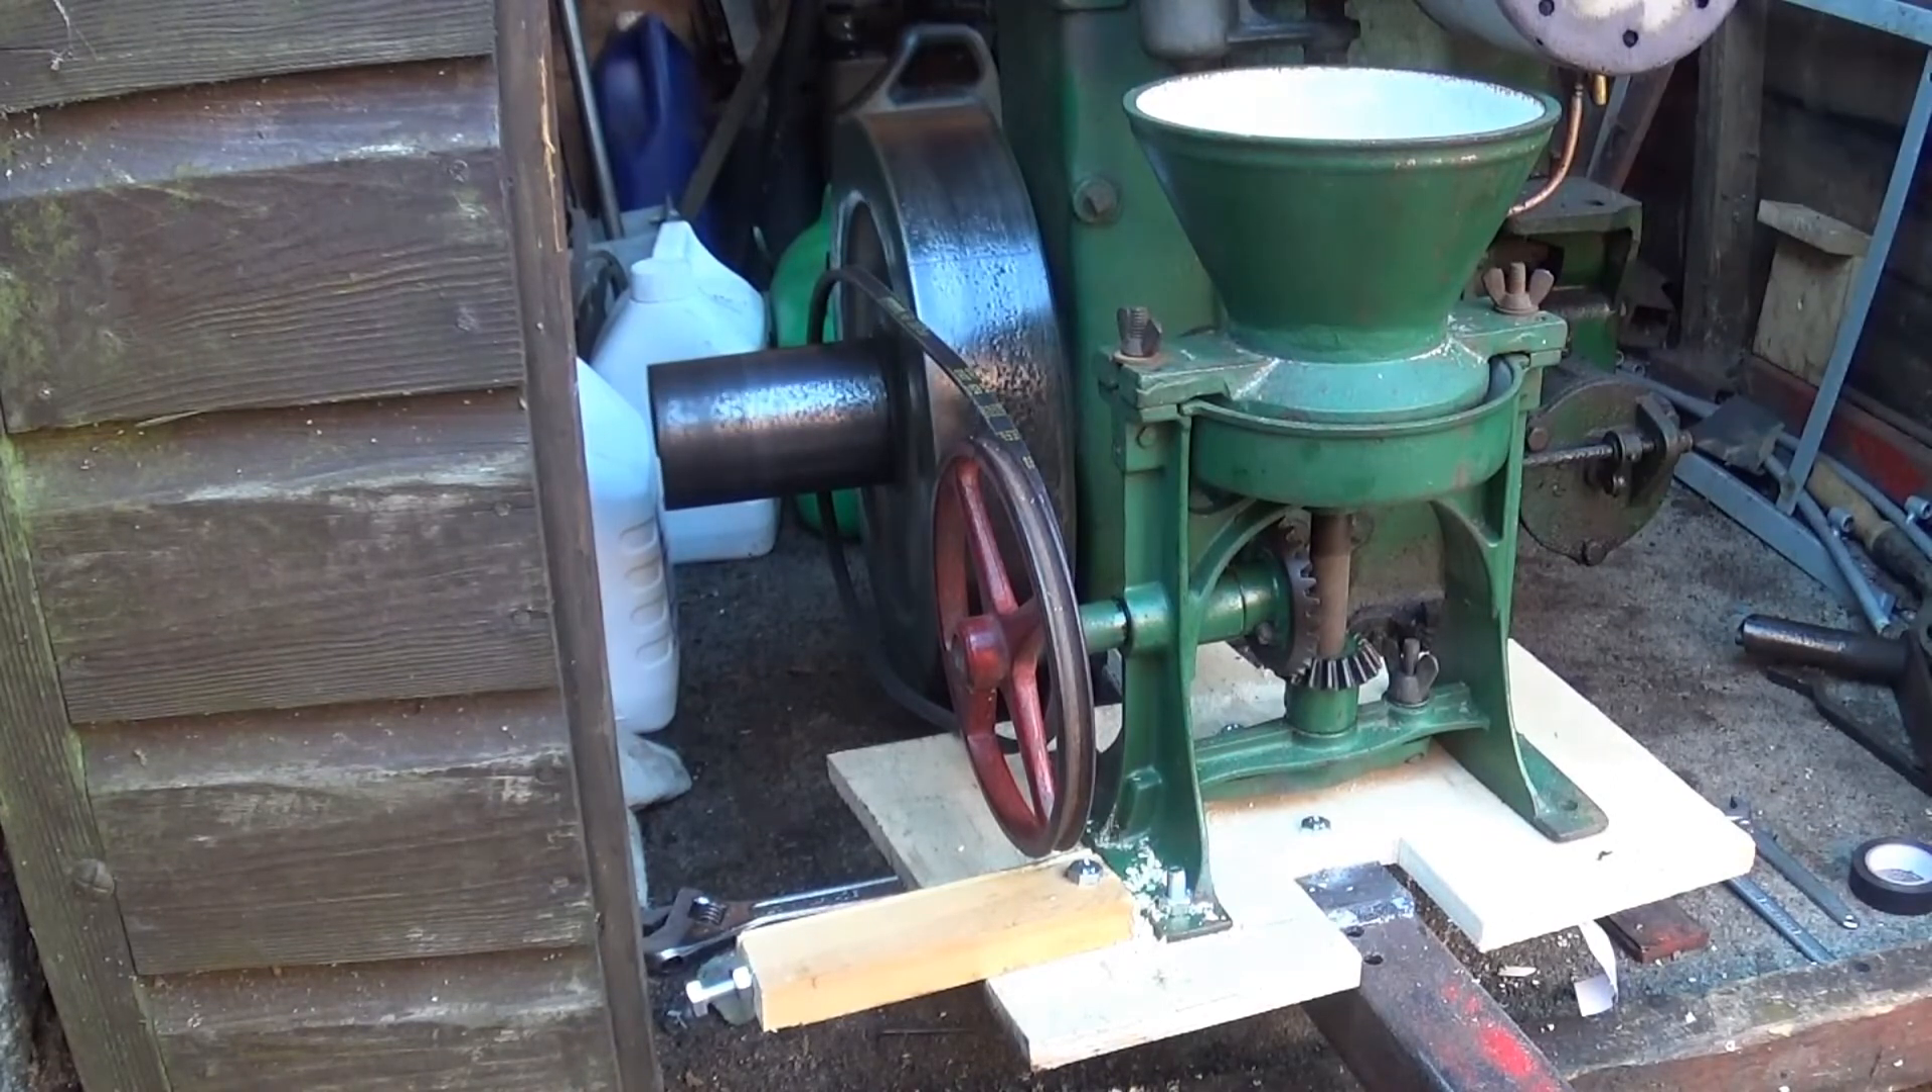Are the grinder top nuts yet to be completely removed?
Yes.